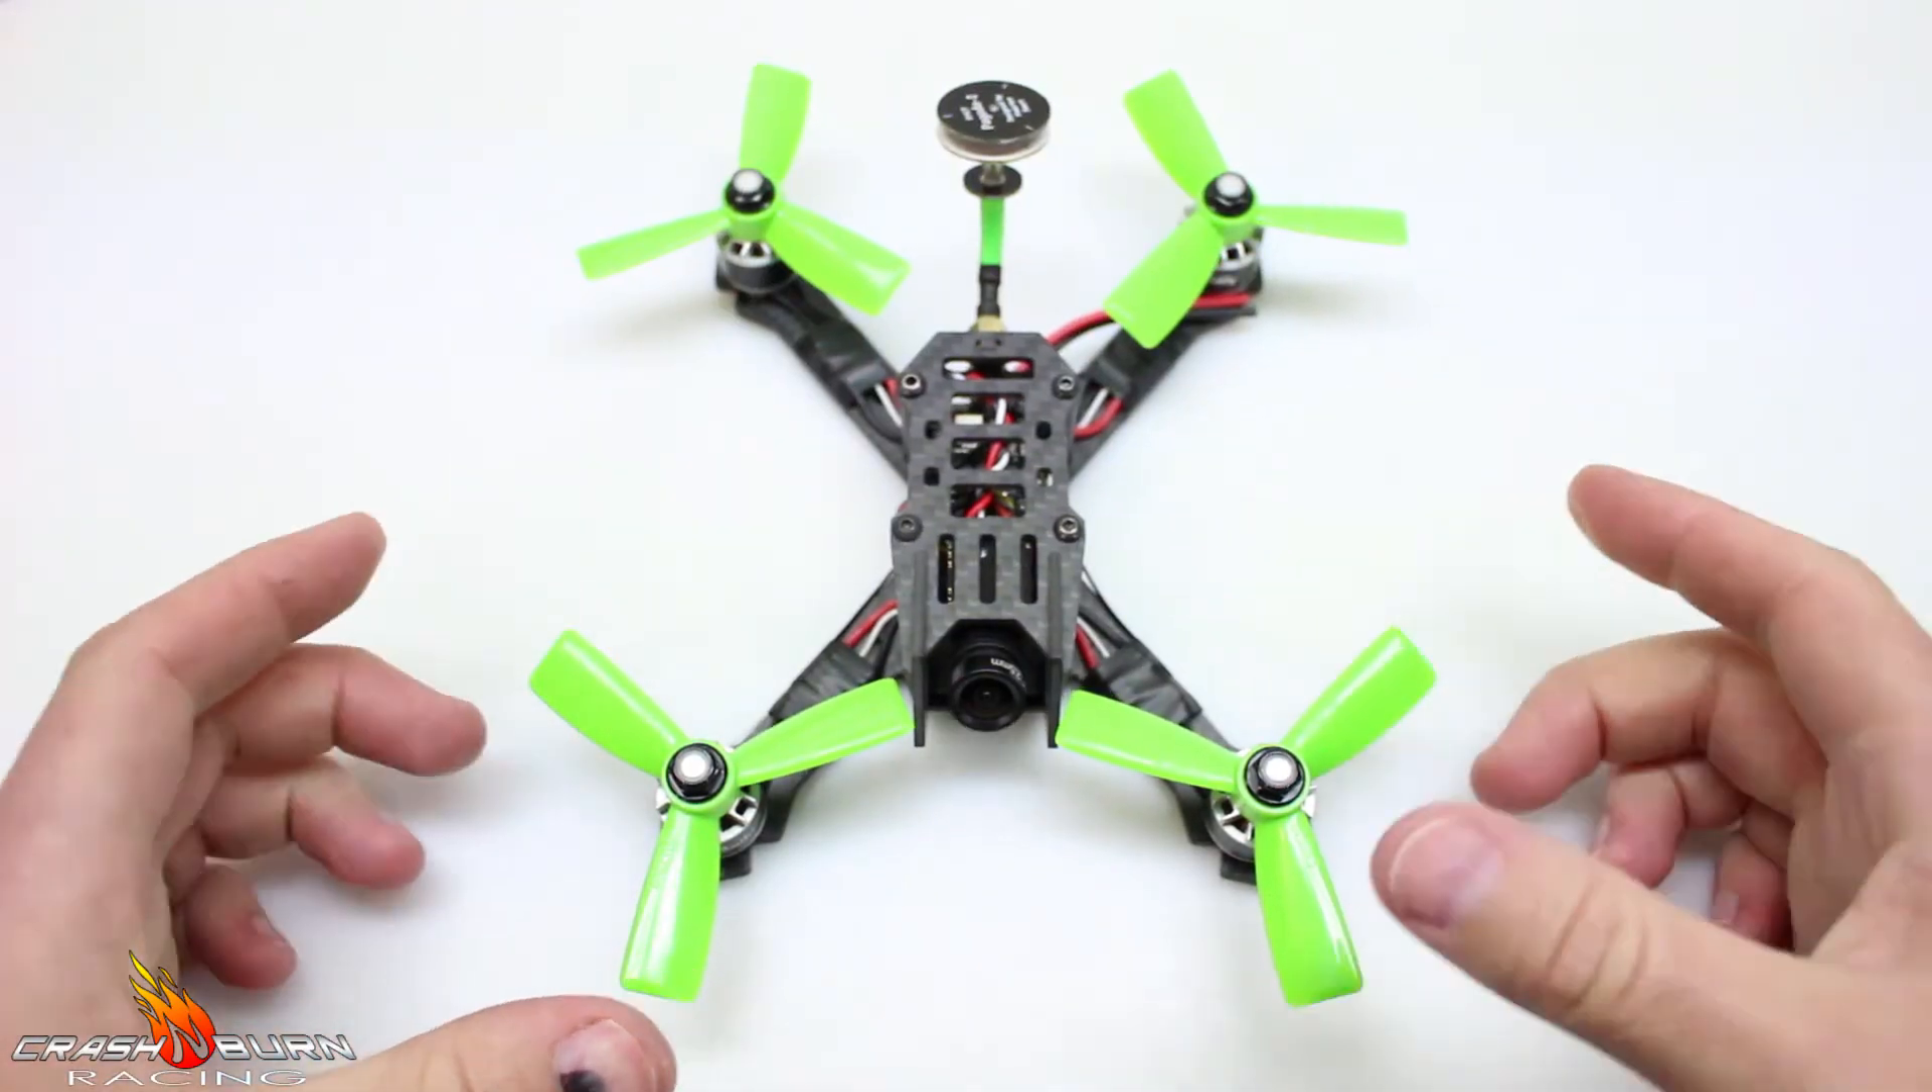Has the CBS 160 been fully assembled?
Yes.